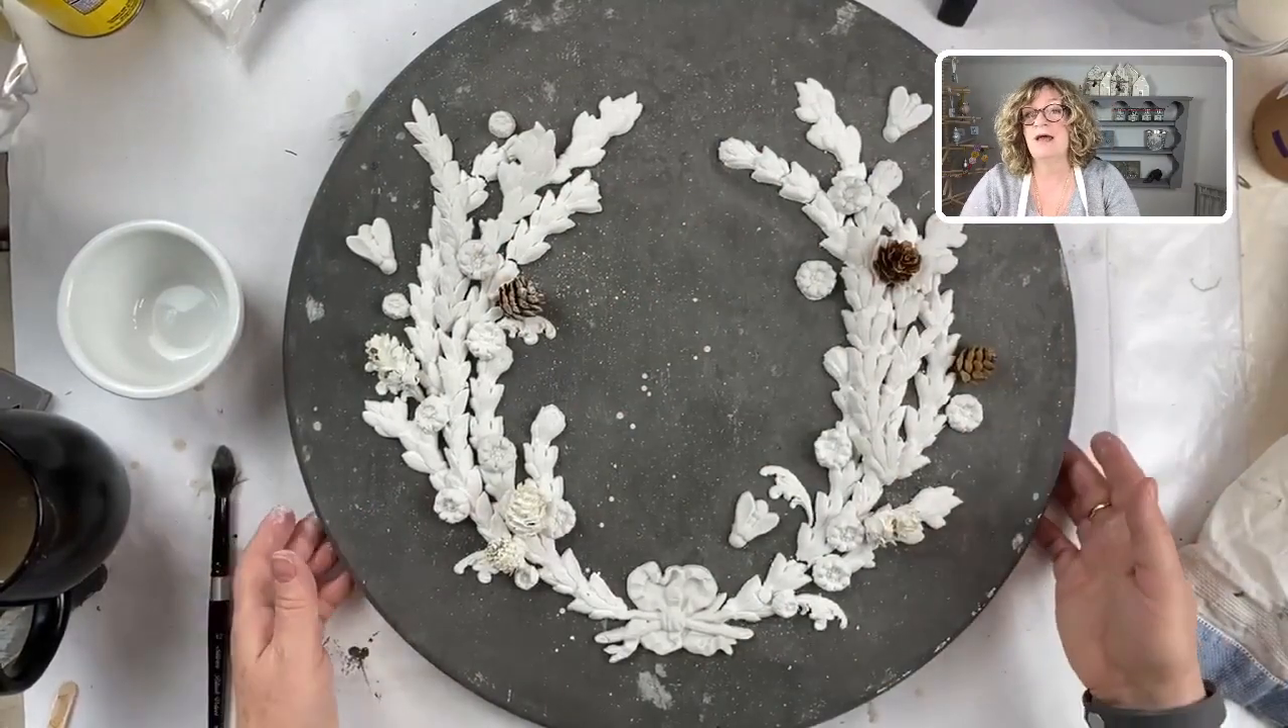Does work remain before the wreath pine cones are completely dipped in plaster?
Yes.